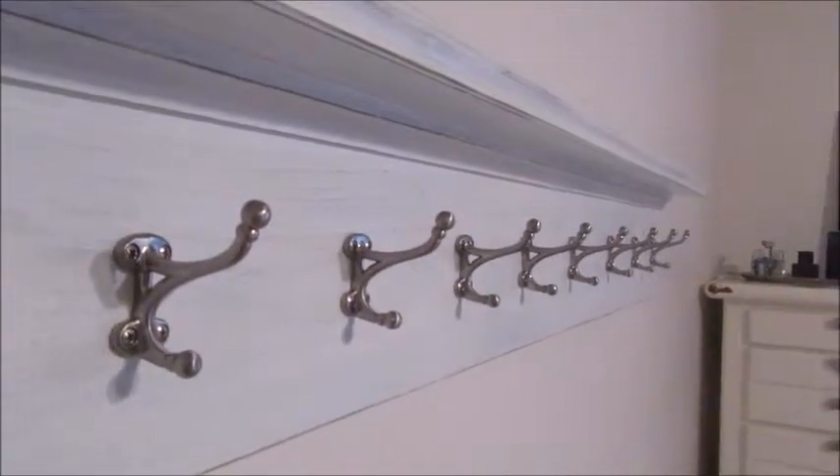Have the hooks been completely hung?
Yes.